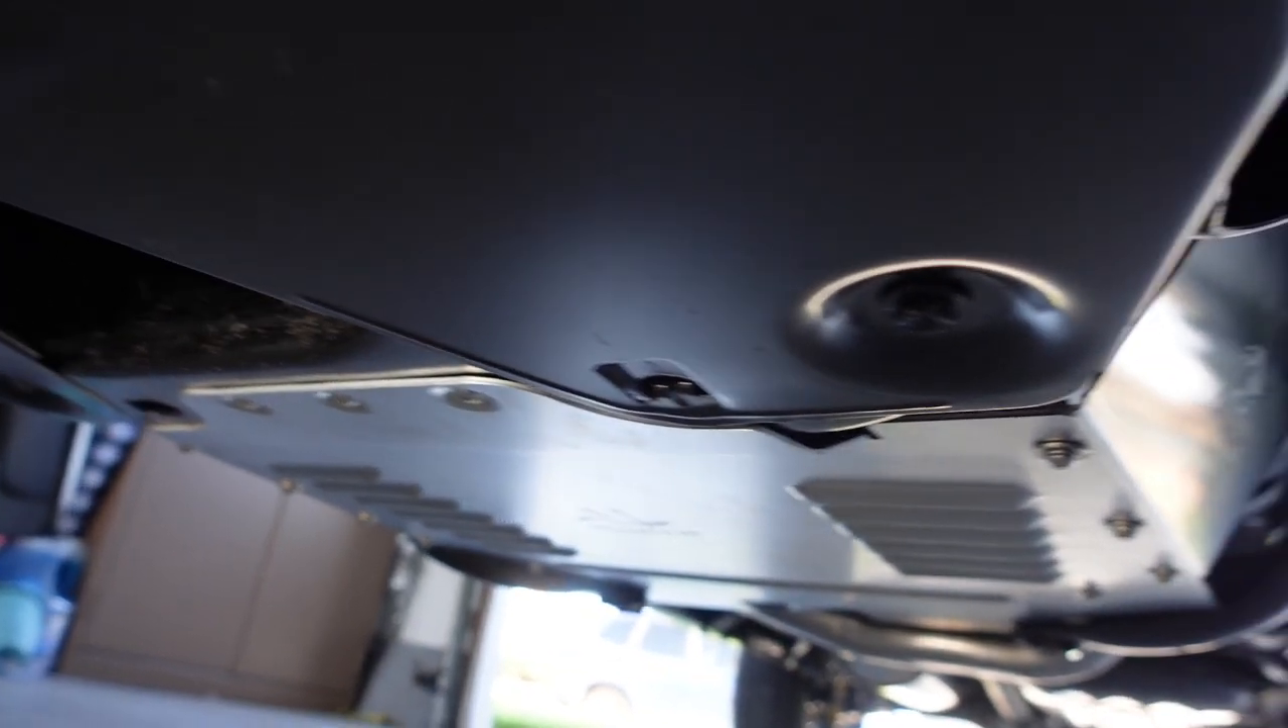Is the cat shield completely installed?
Yes.